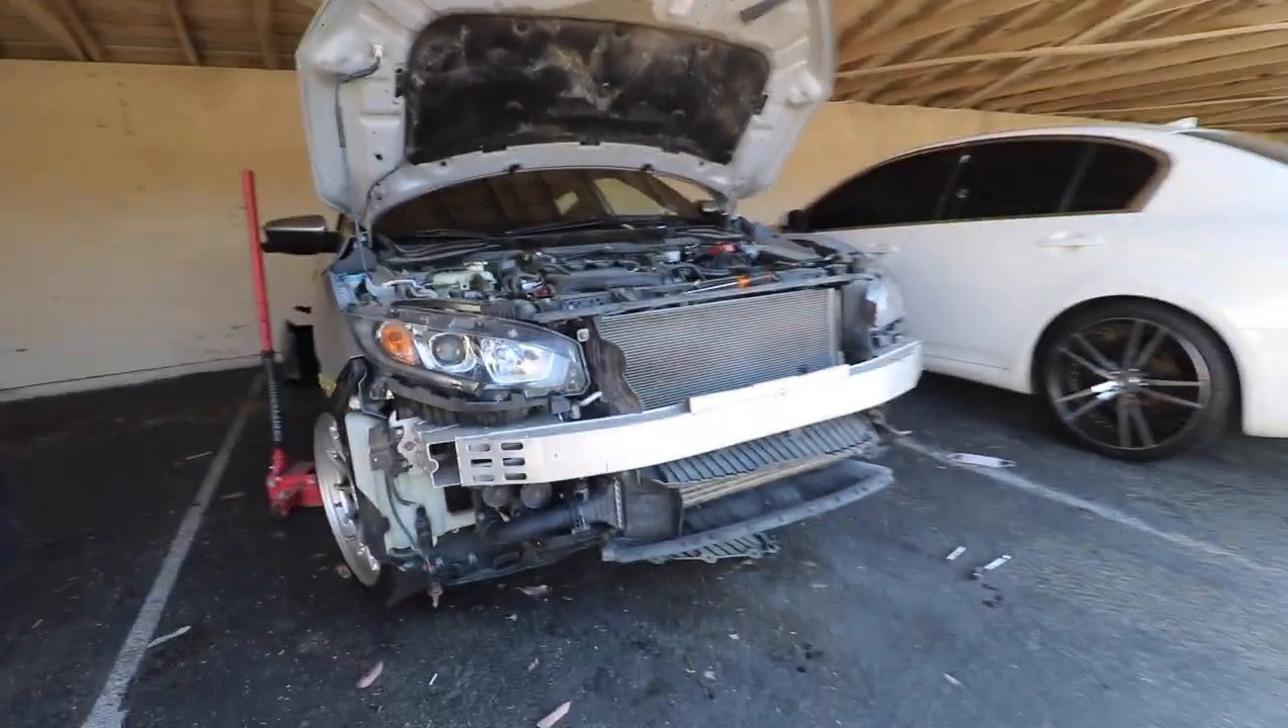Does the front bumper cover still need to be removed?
No.